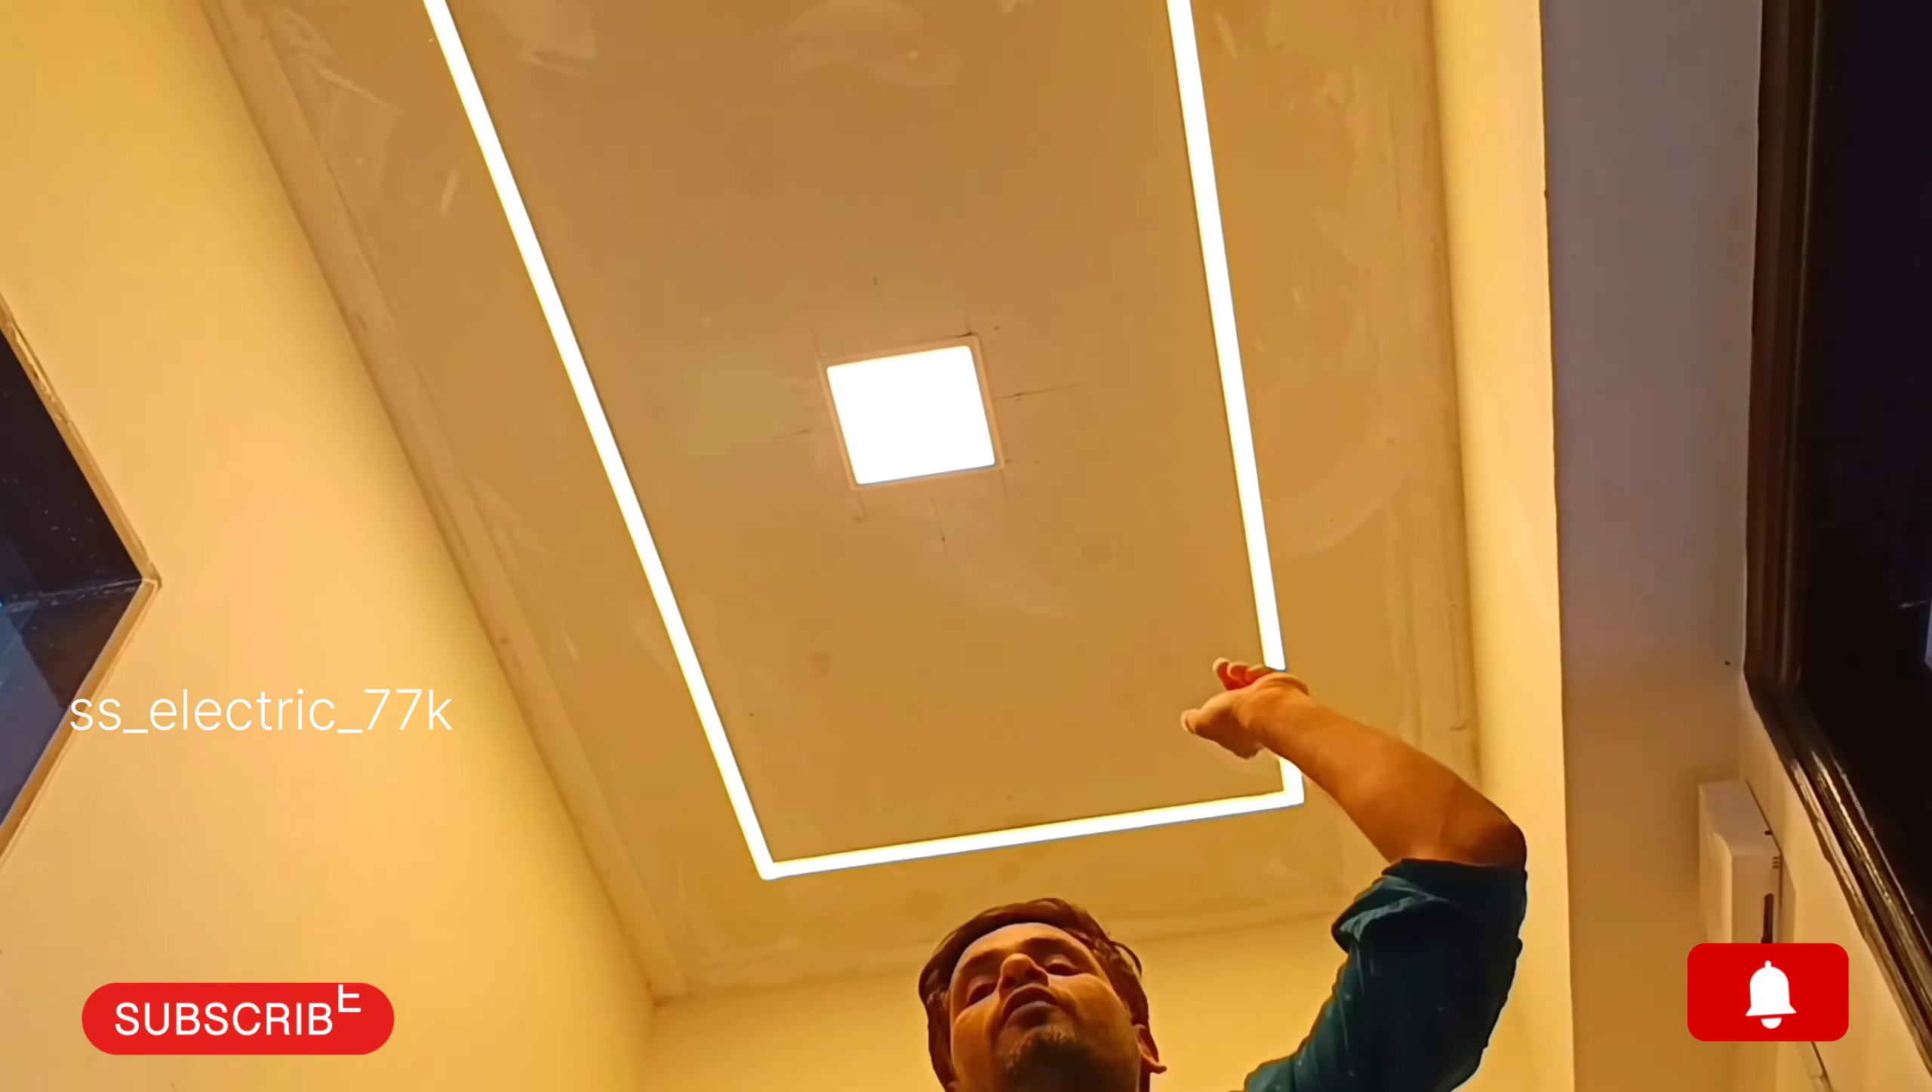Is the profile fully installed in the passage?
Yes.